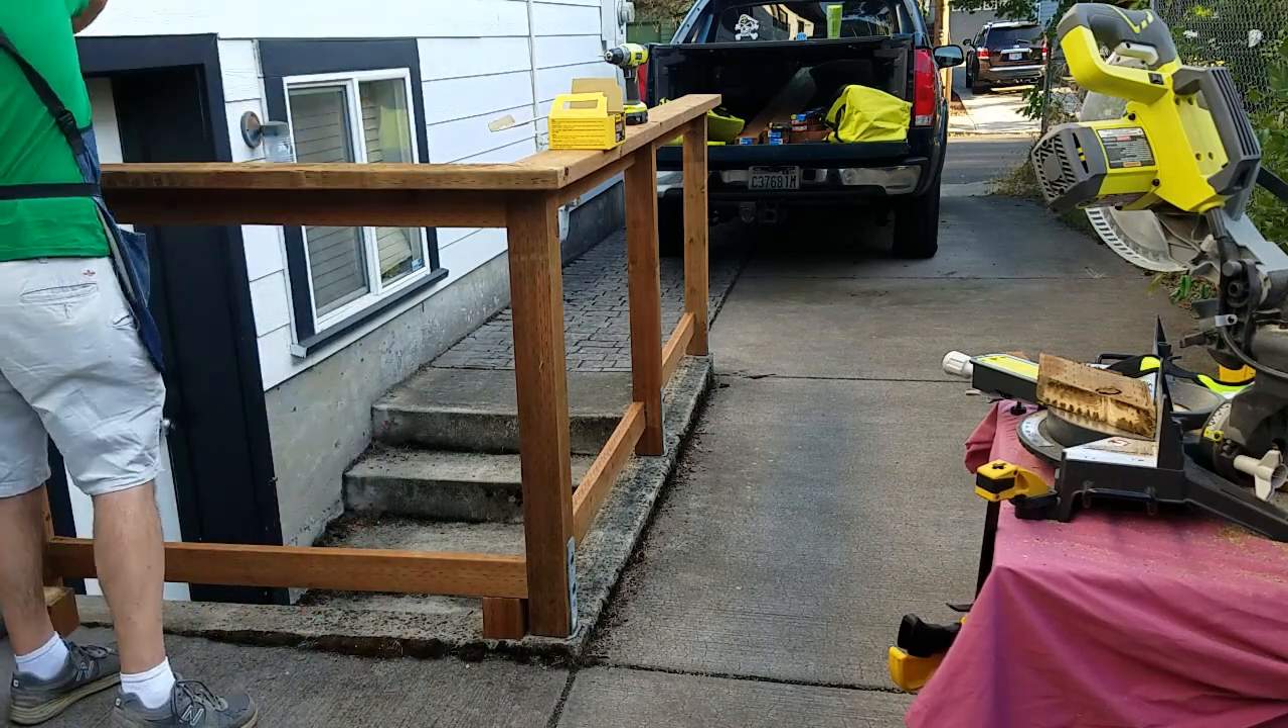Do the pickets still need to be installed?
Yes.